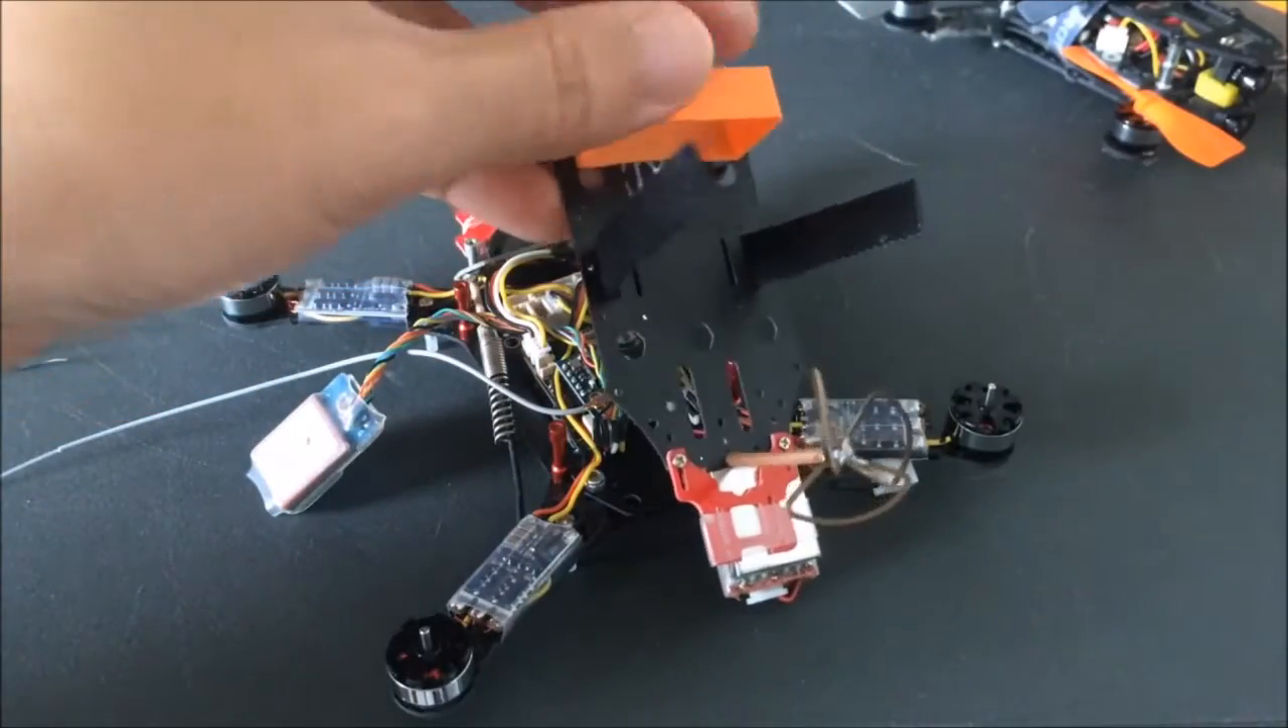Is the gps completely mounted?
No.